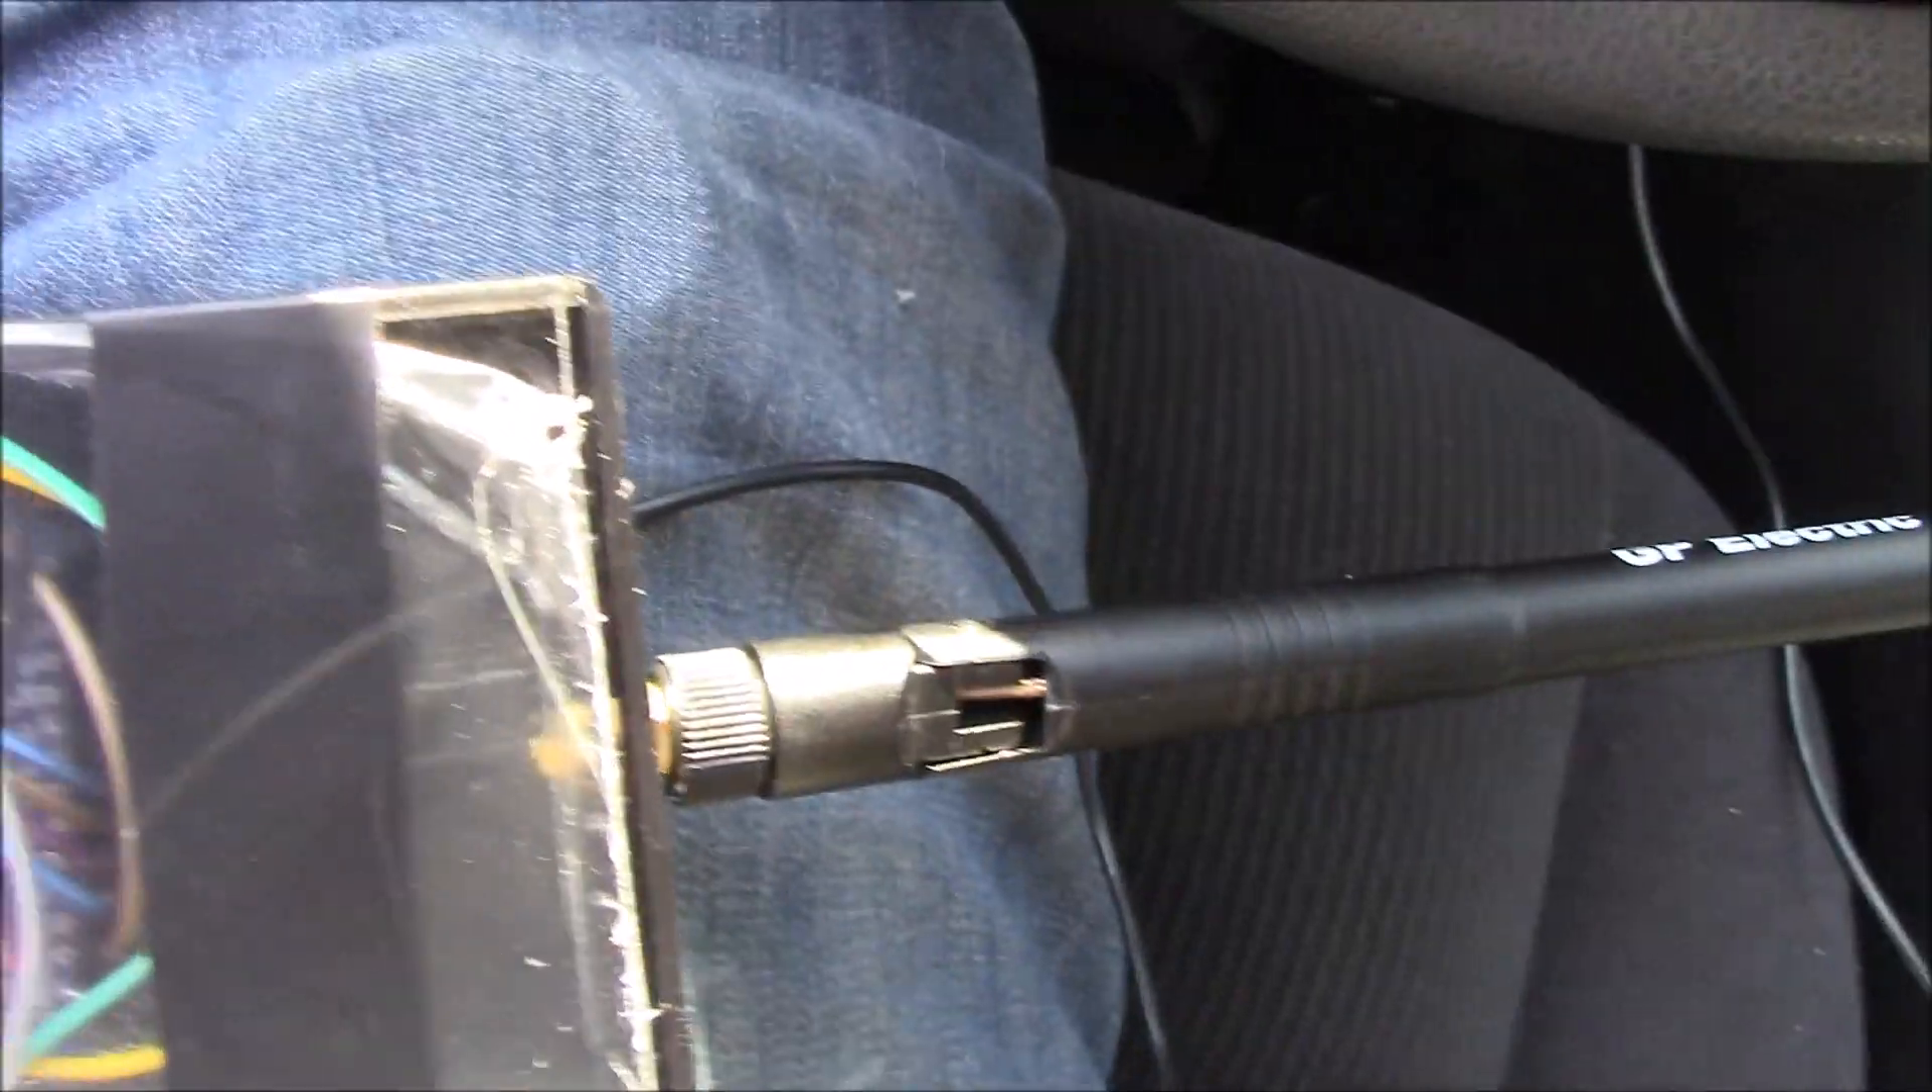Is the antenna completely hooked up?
Yes.